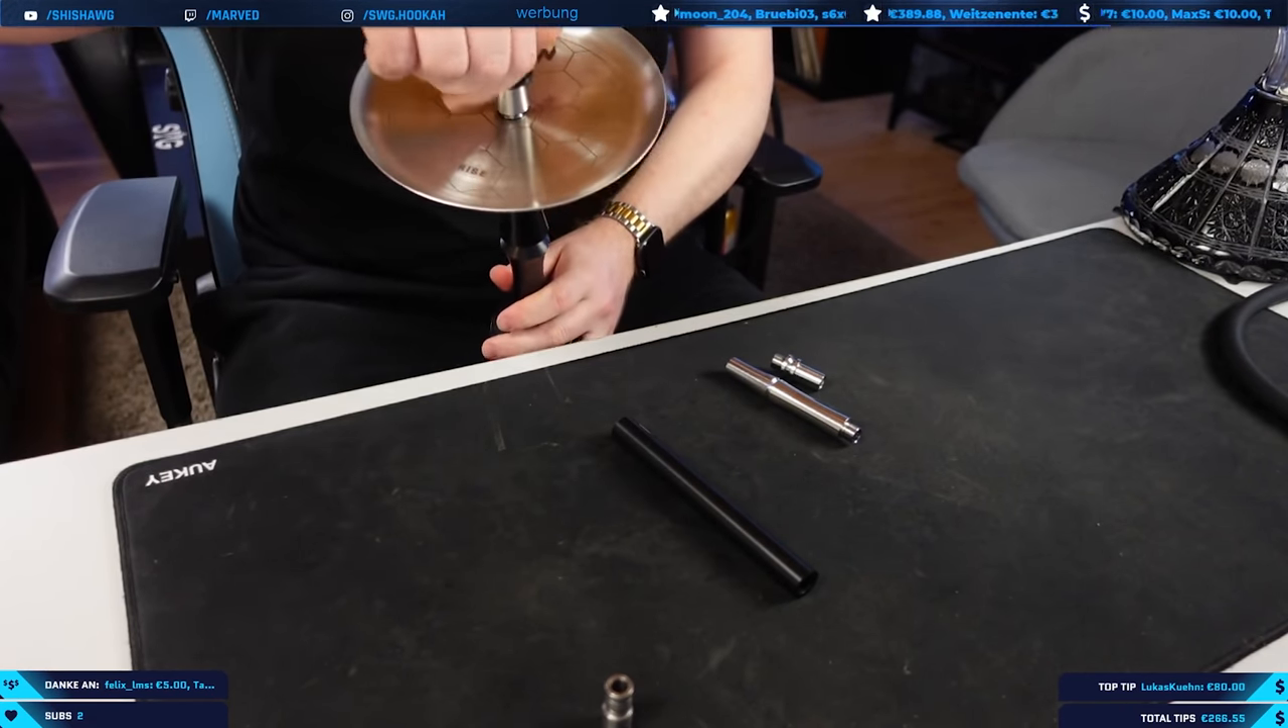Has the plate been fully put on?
Yes.